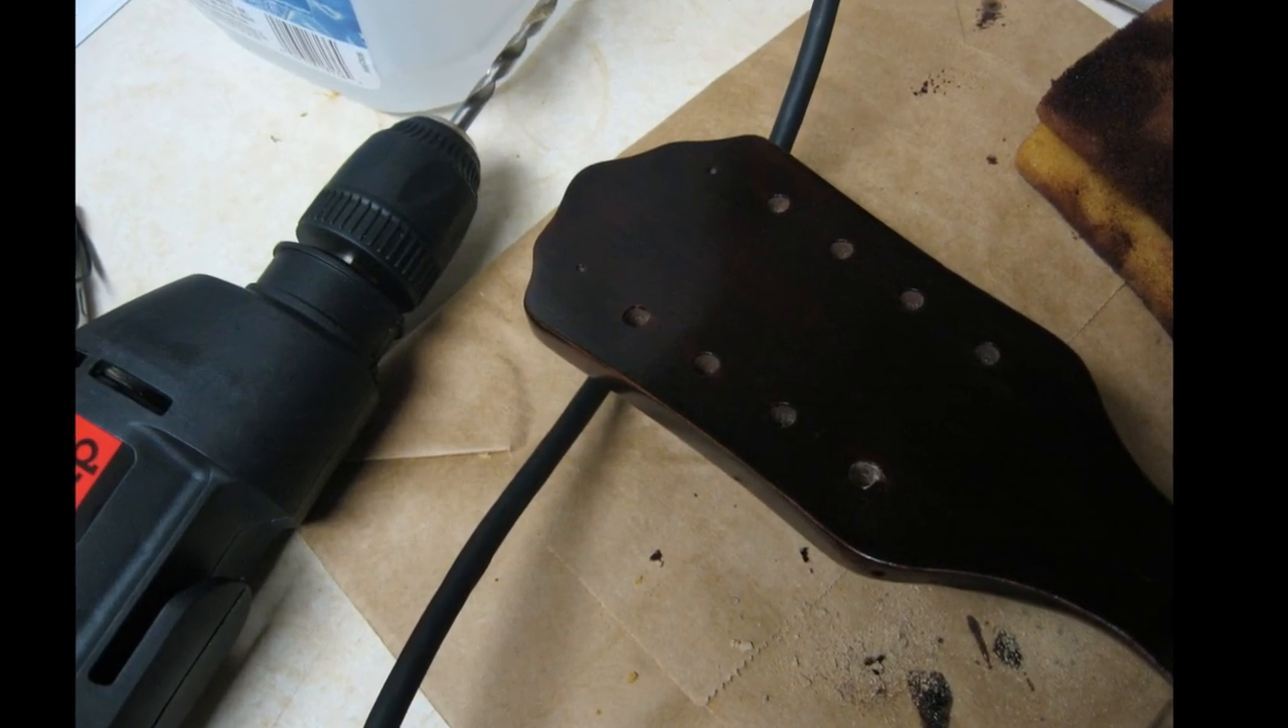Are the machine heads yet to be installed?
Yes.